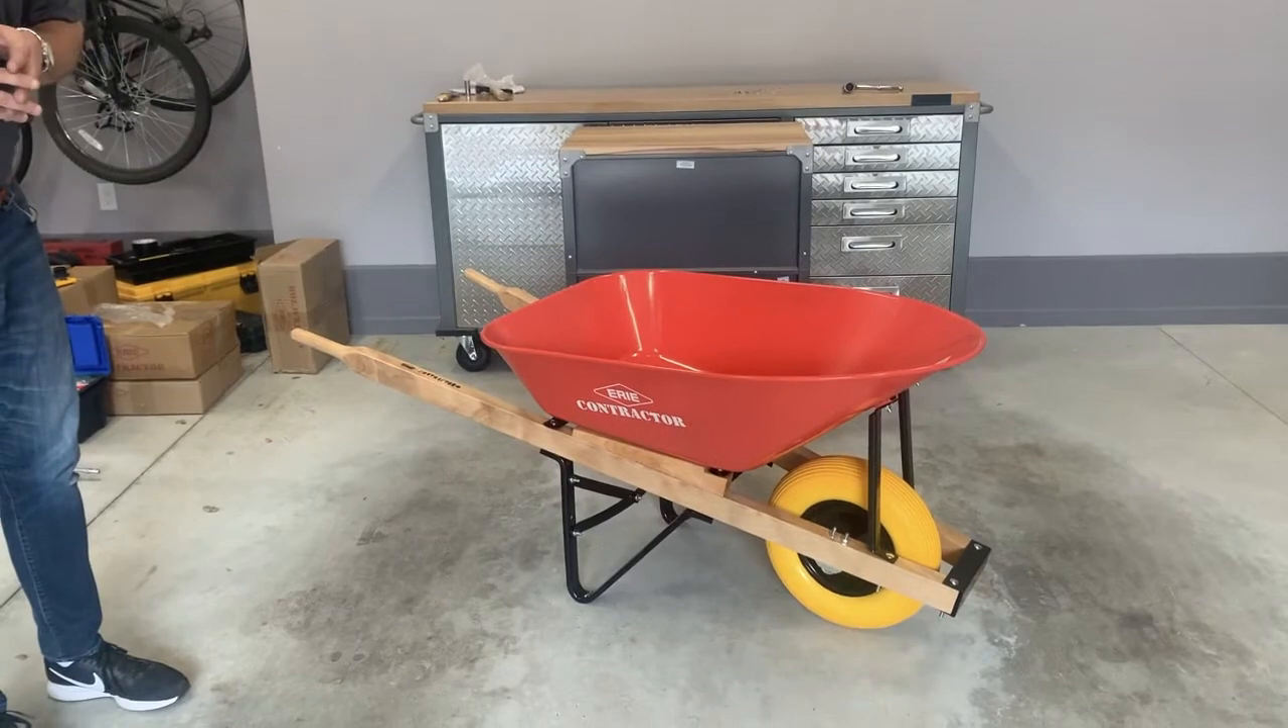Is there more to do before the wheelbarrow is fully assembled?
No.